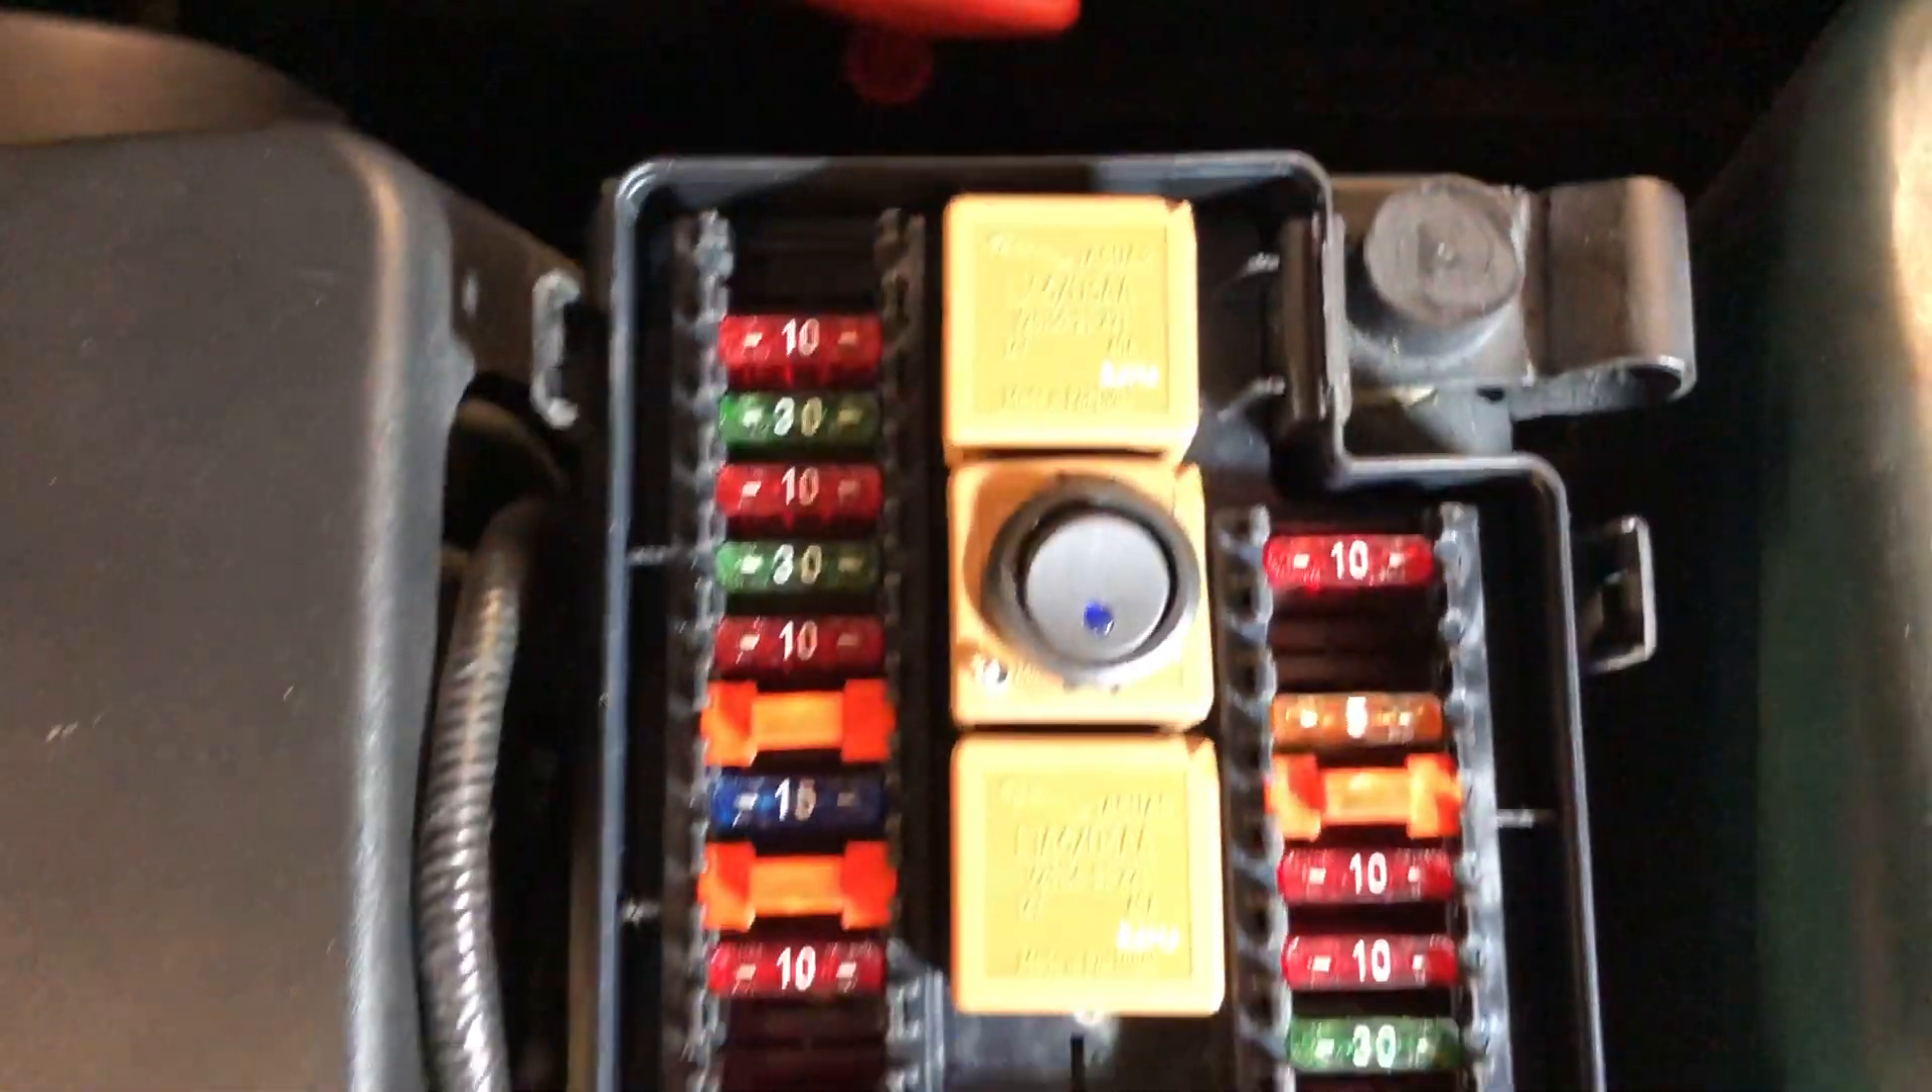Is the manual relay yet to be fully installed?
No.